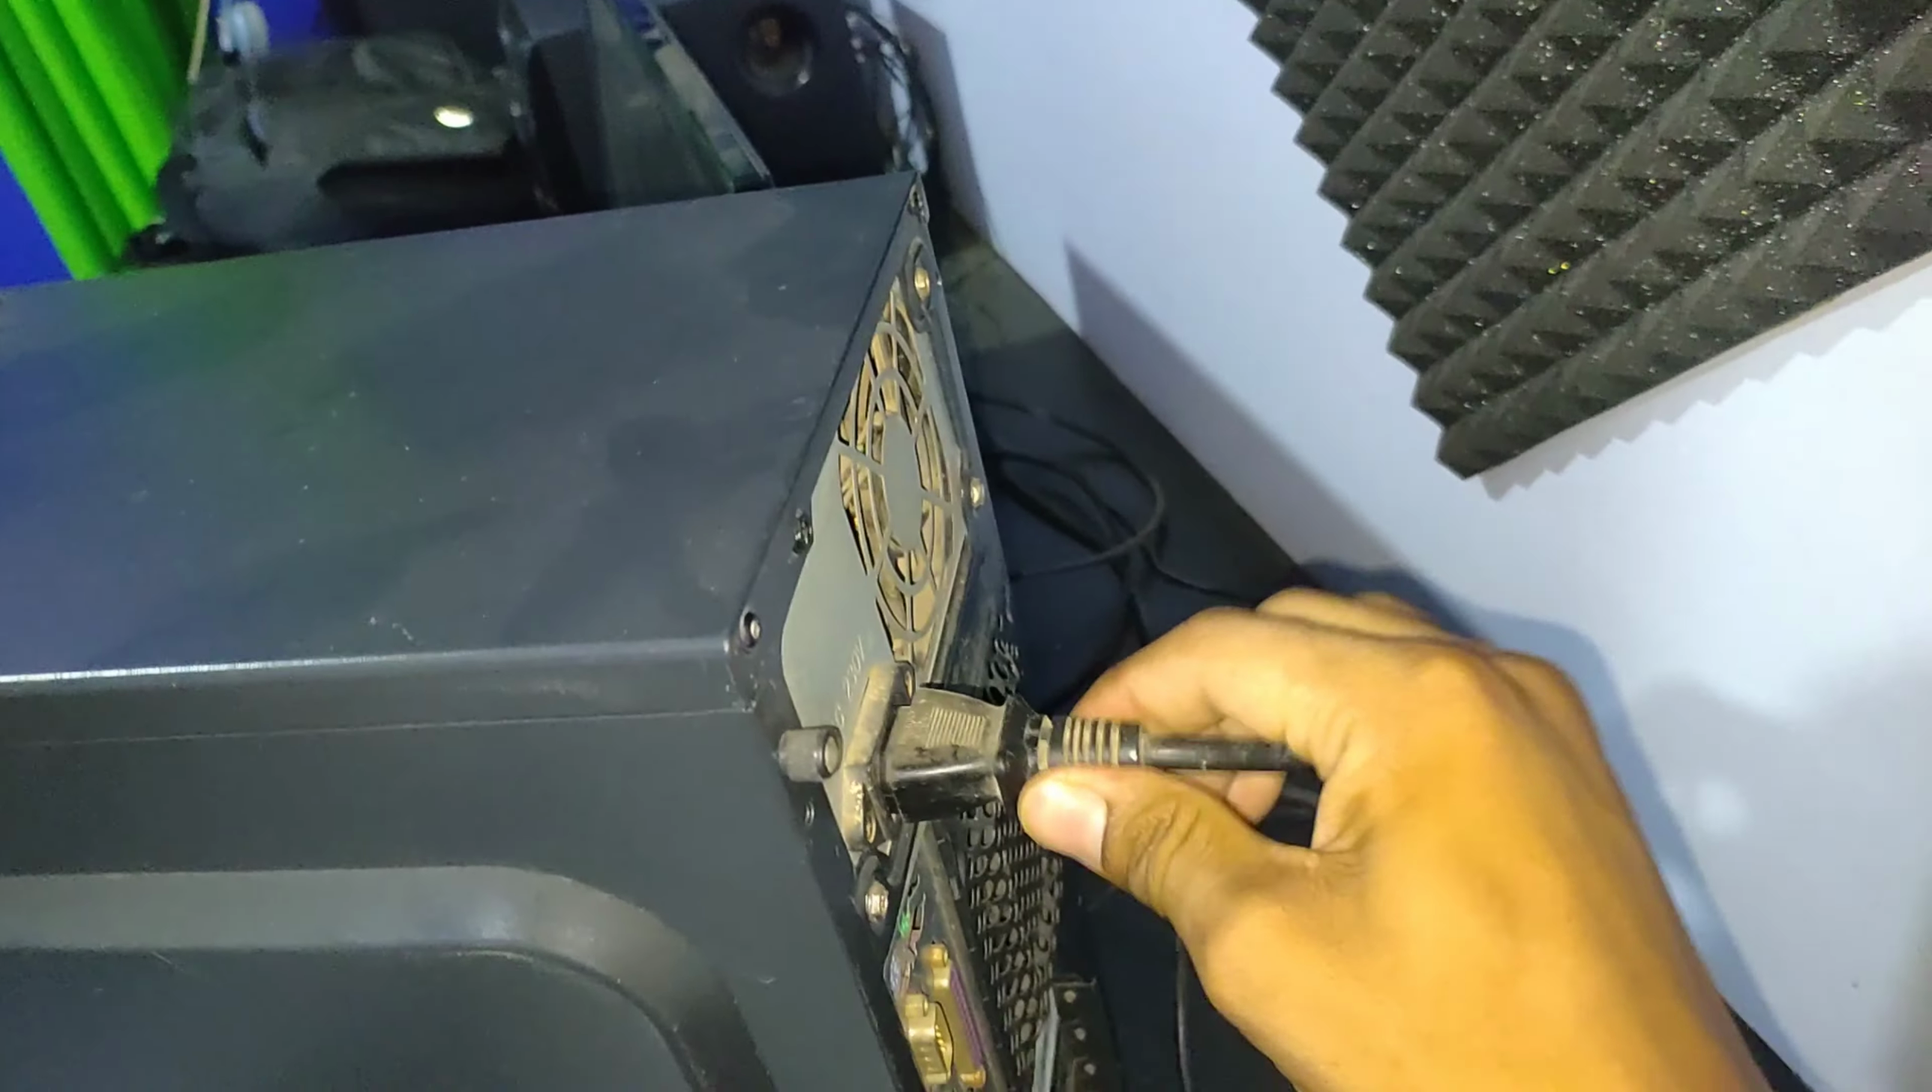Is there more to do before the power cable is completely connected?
No.